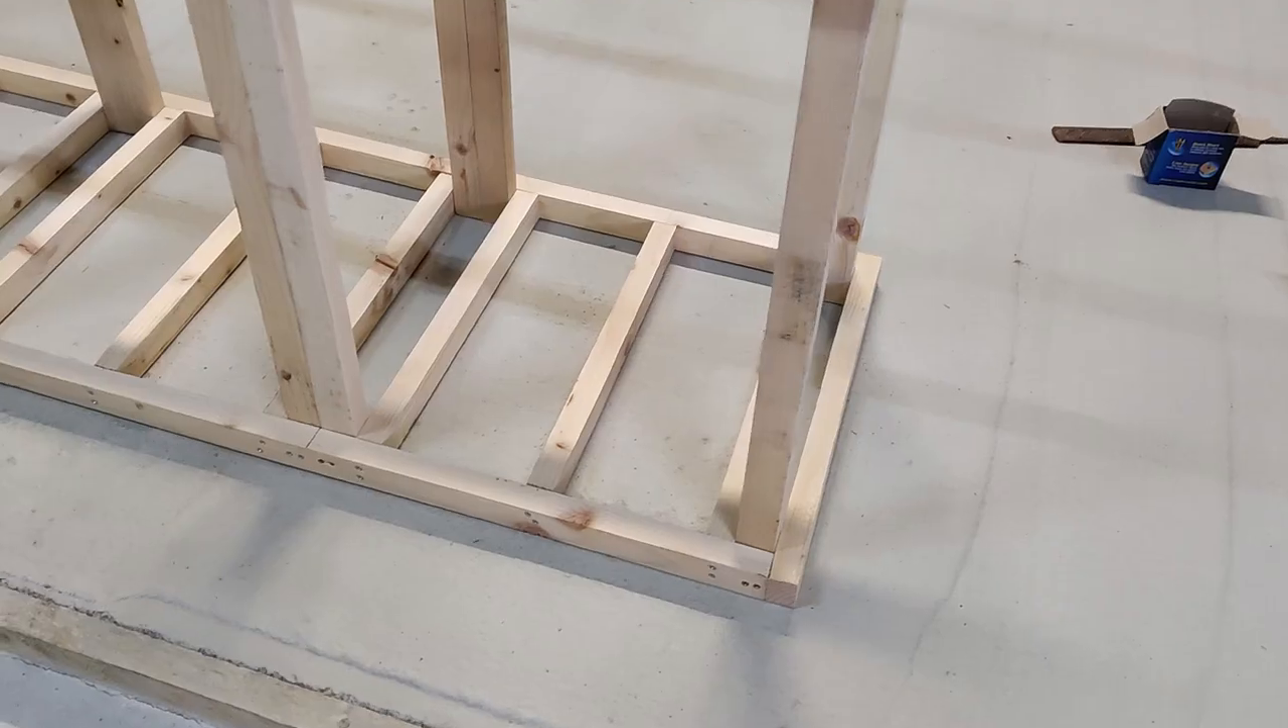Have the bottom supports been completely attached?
Yes.